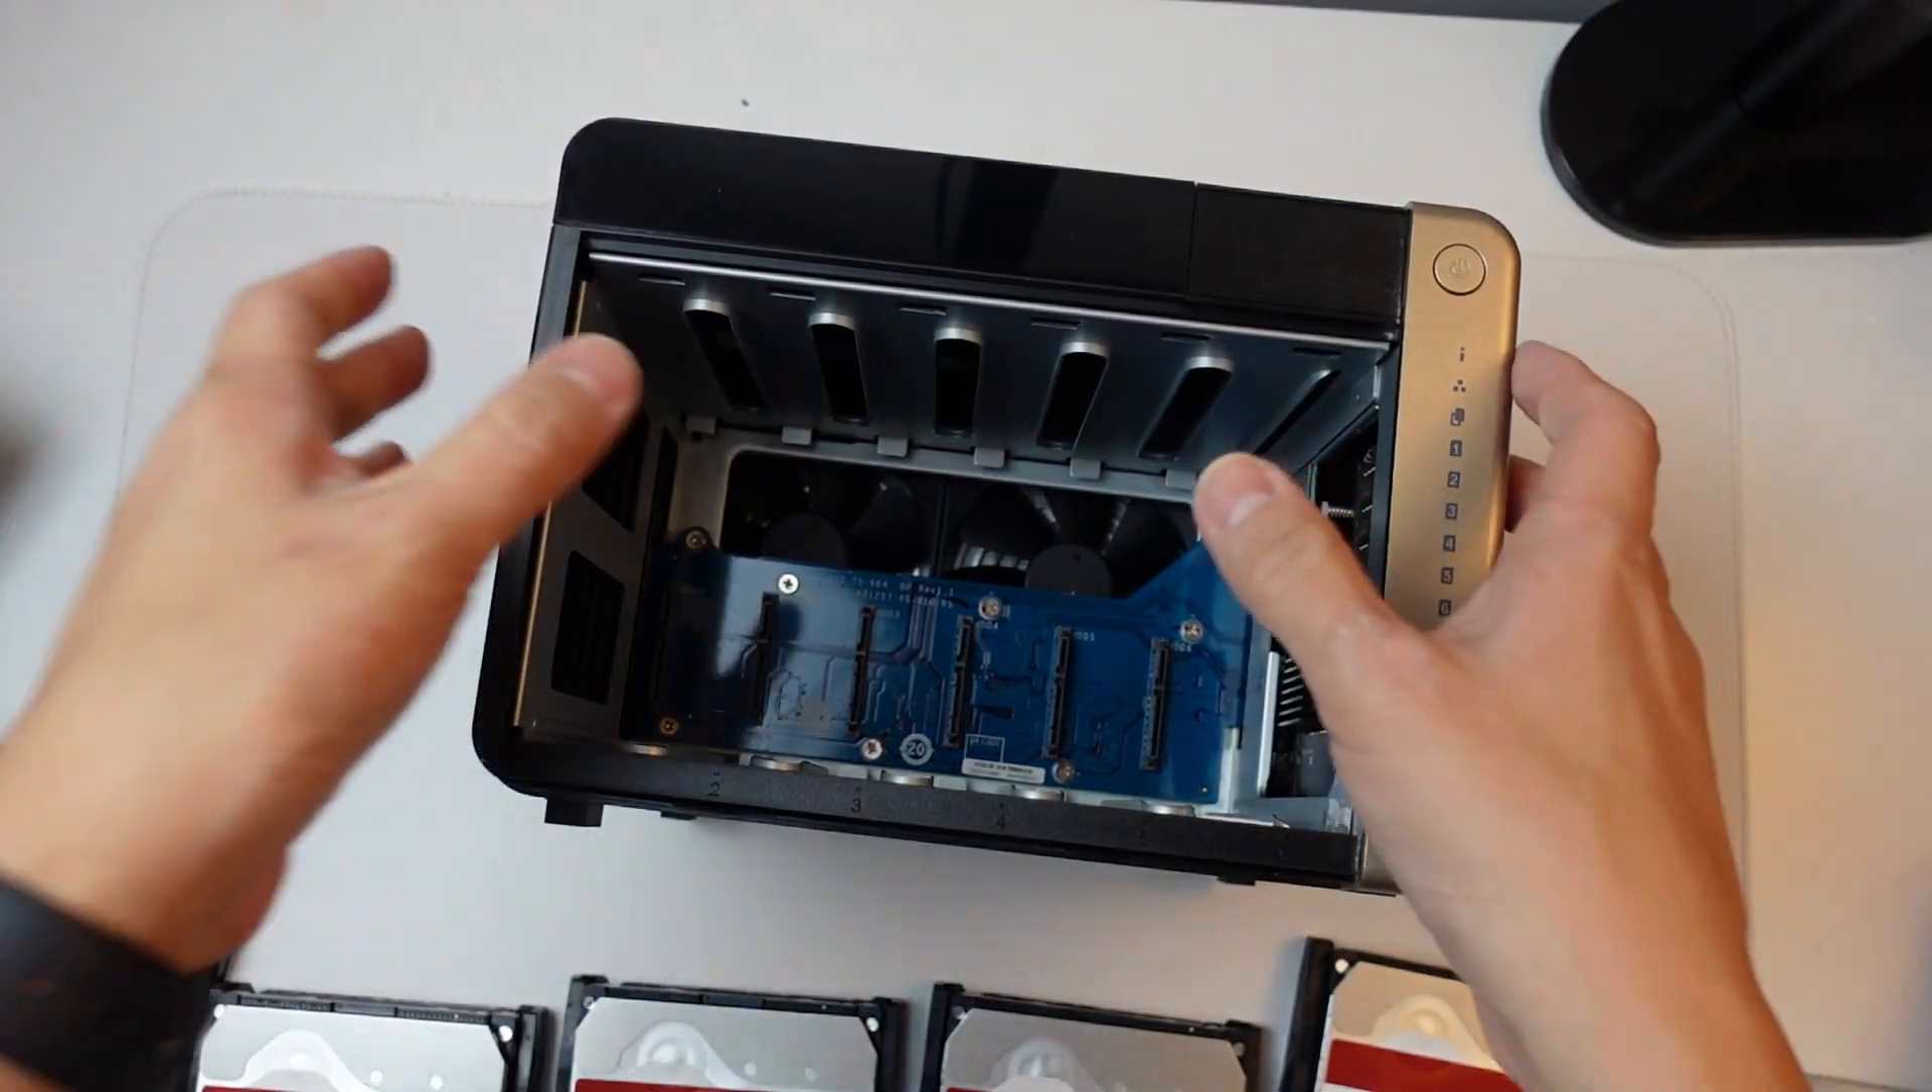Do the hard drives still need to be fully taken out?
No.